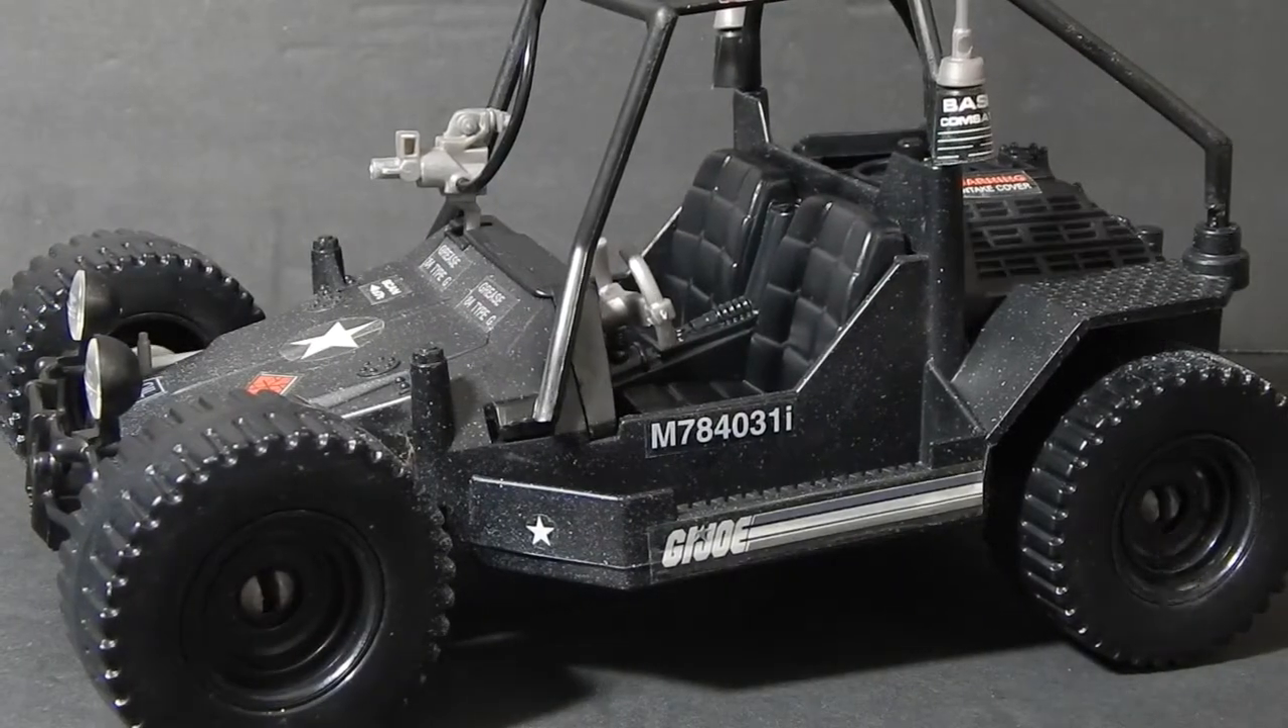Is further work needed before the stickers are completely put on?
No.